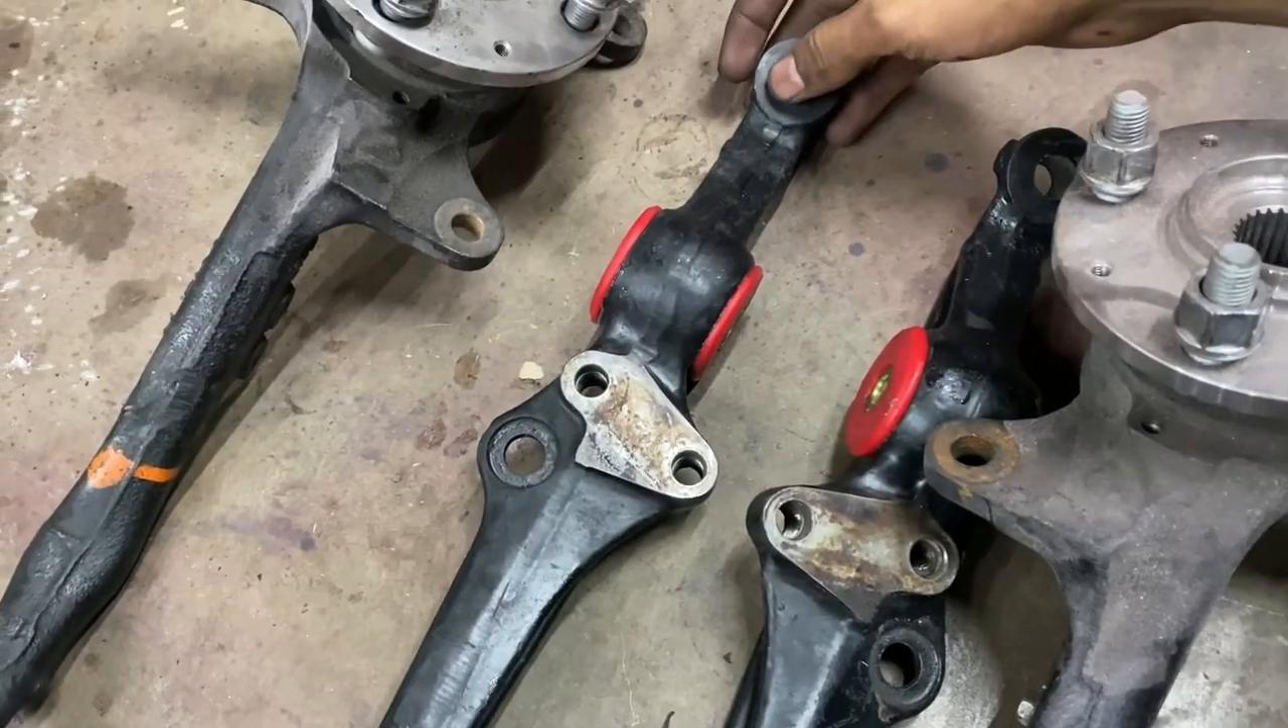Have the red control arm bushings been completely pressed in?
Yes.